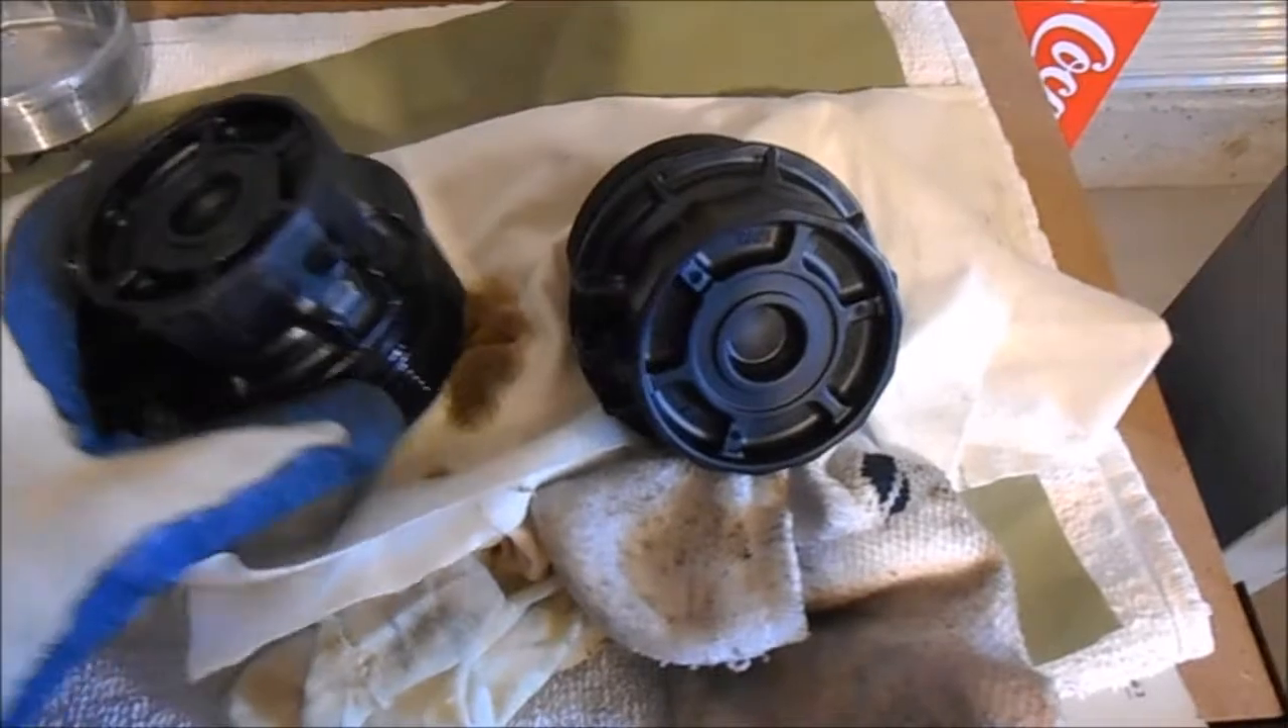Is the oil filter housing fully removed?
Yes.